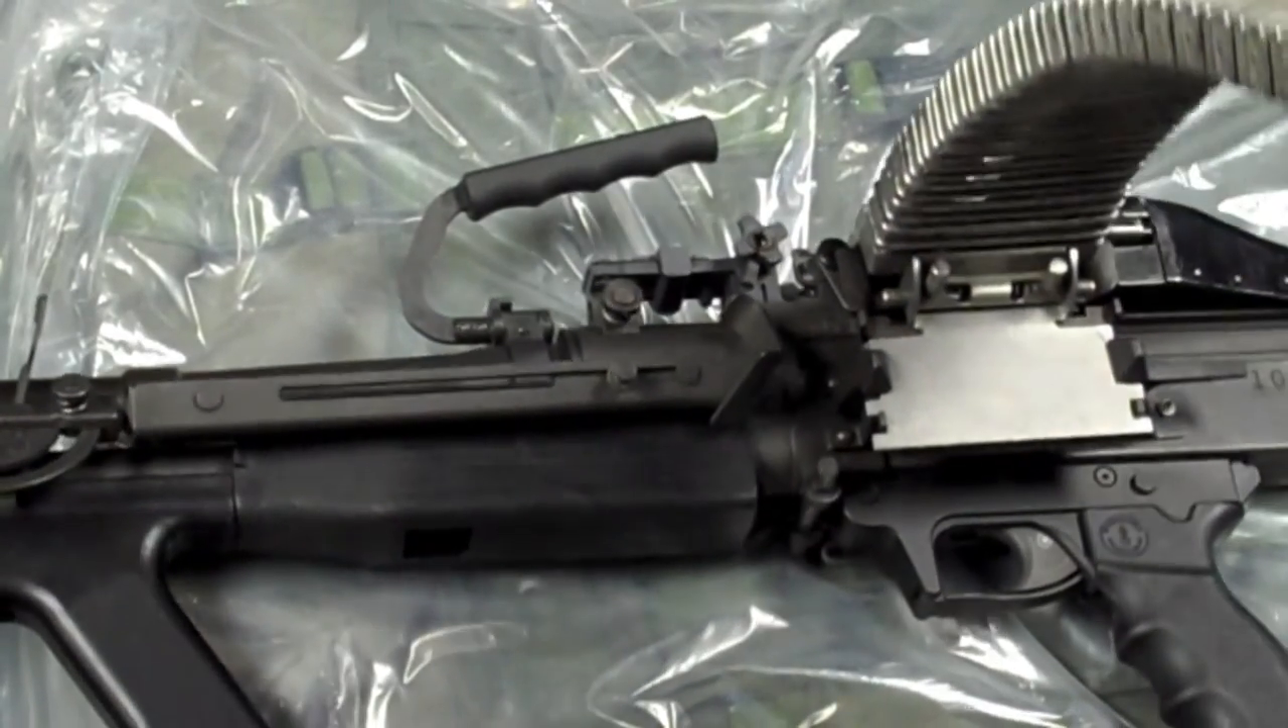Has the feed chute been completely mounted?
Yes.